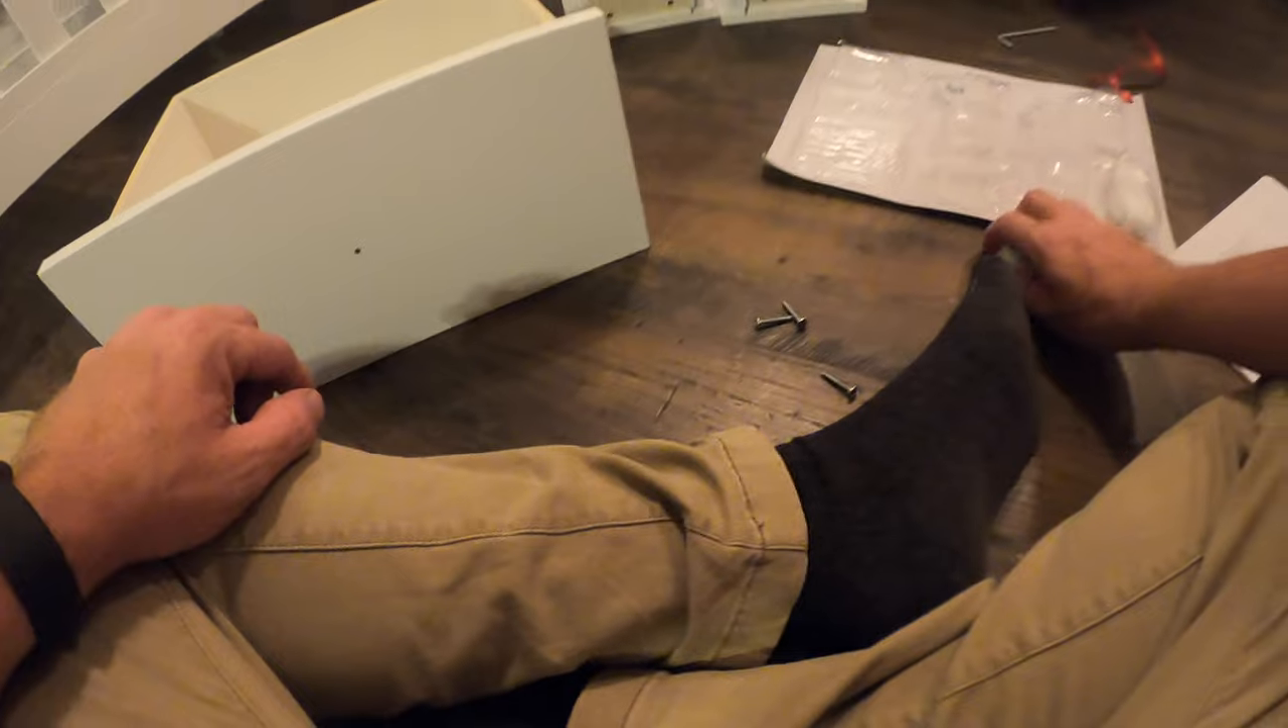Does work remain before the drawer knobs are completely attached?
Yes.